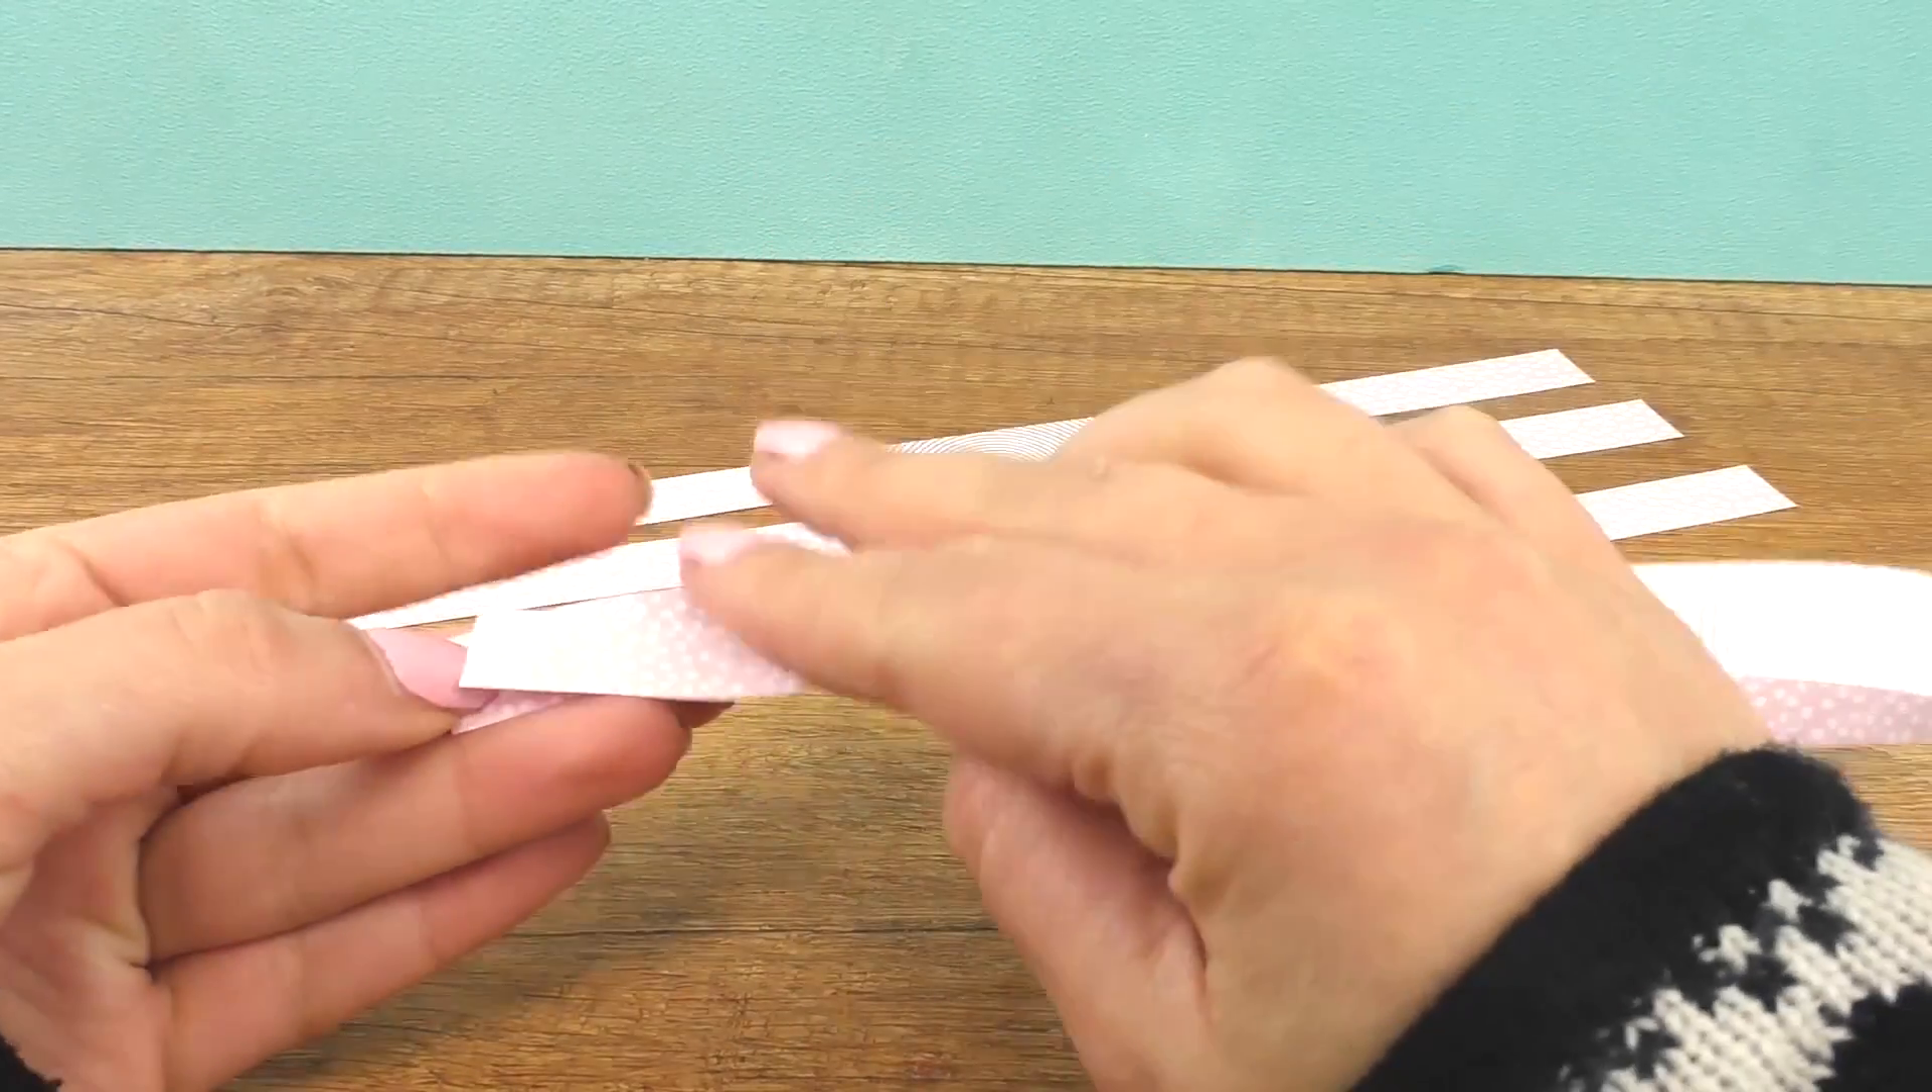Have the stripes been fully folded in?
No.